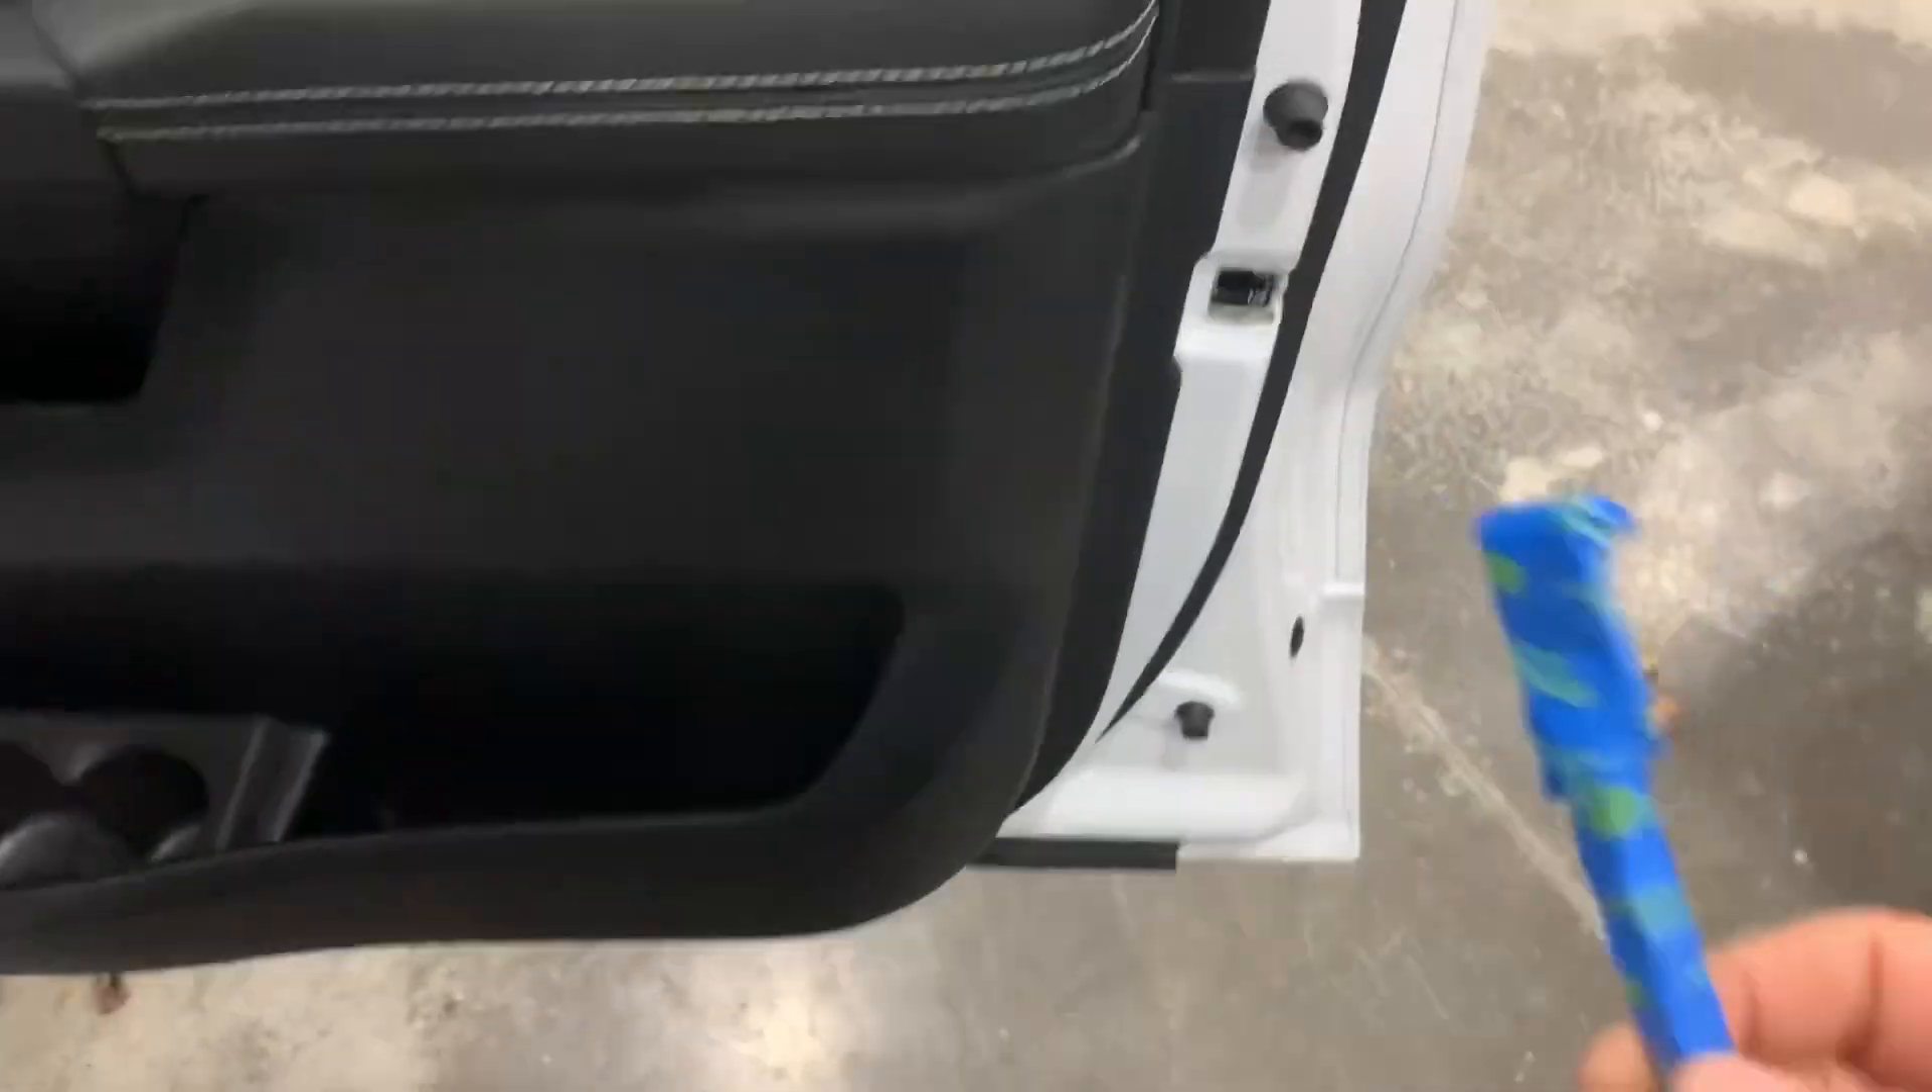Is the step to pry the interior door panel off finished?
No.